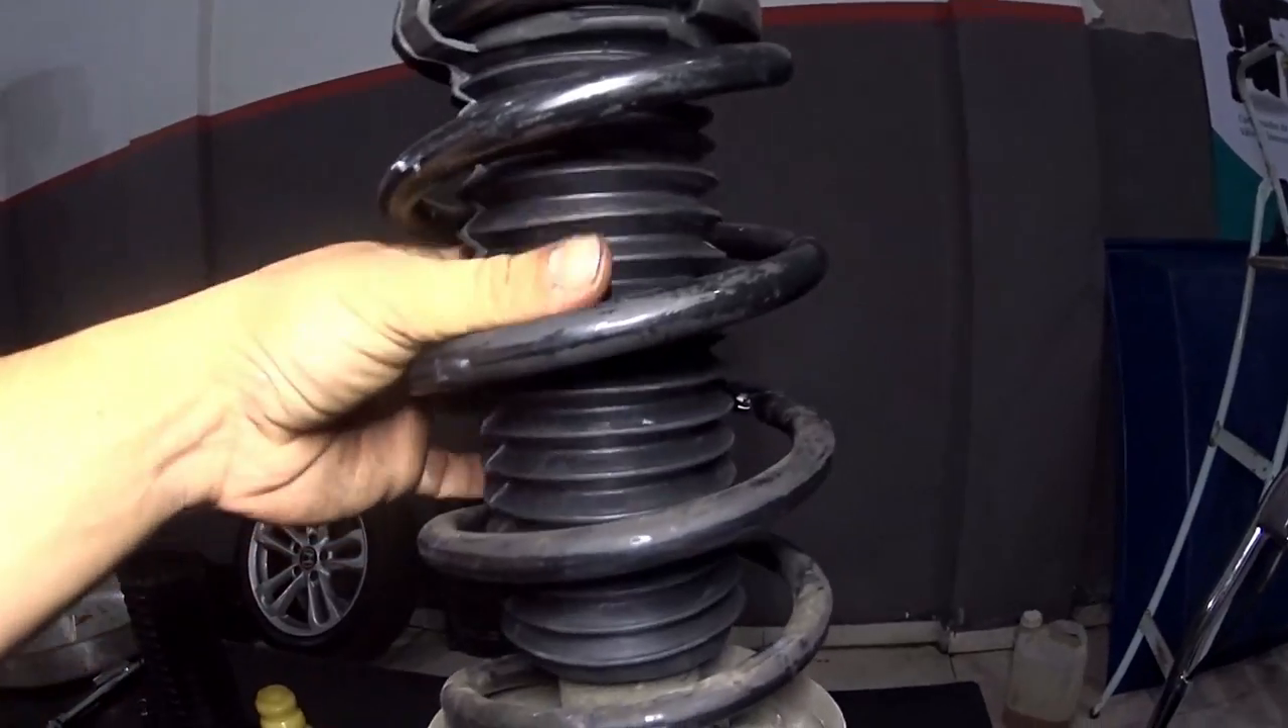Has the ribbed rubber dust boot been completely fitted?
Yes.